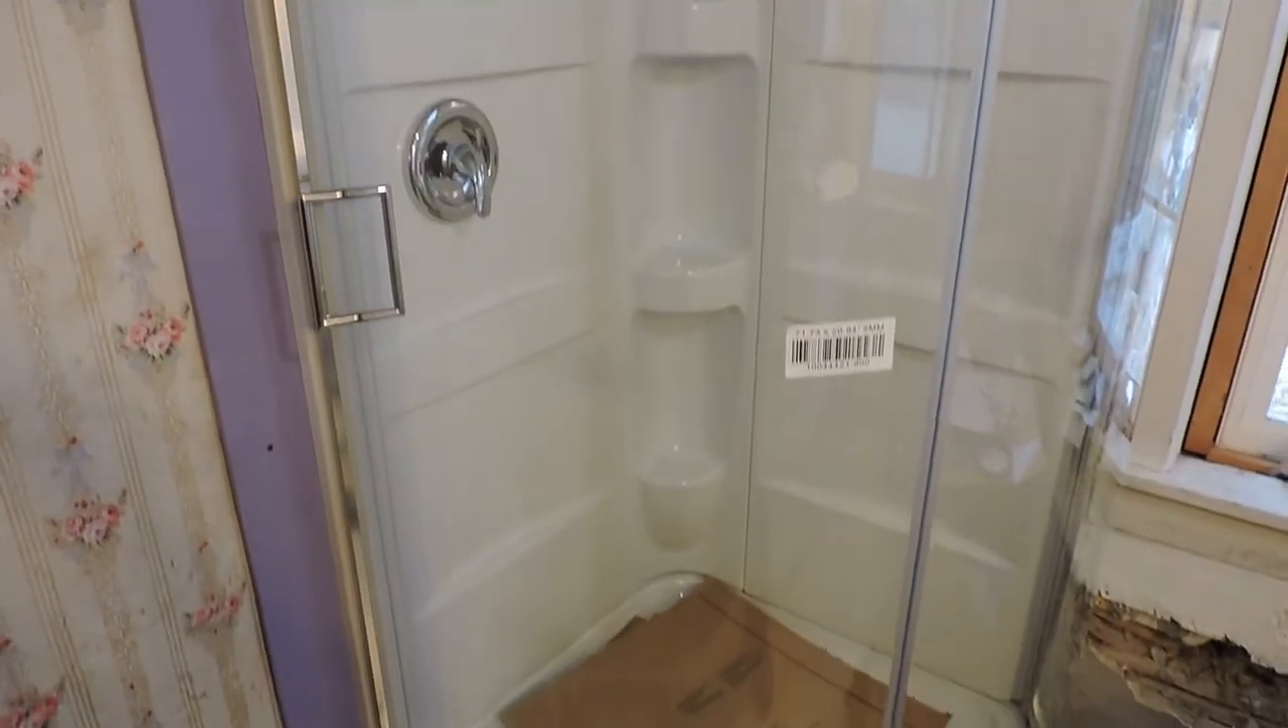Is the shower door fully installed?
Yes.